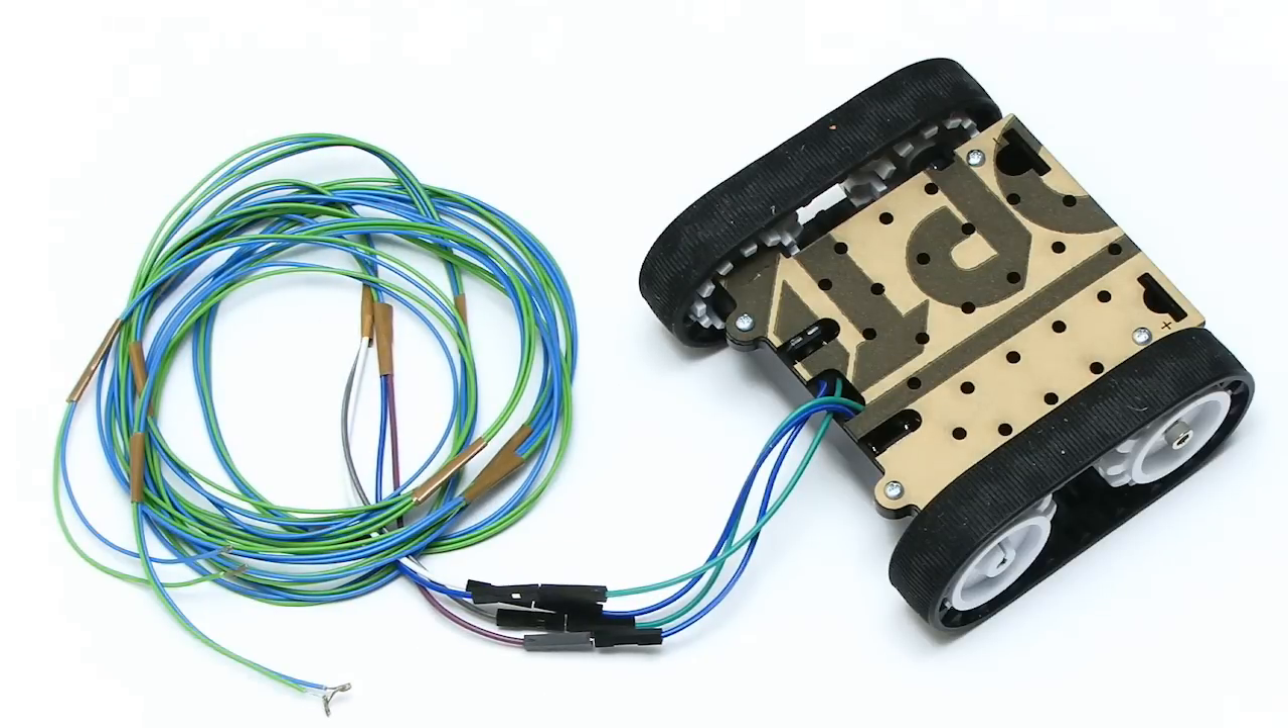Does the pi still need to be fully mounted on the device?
Yes.